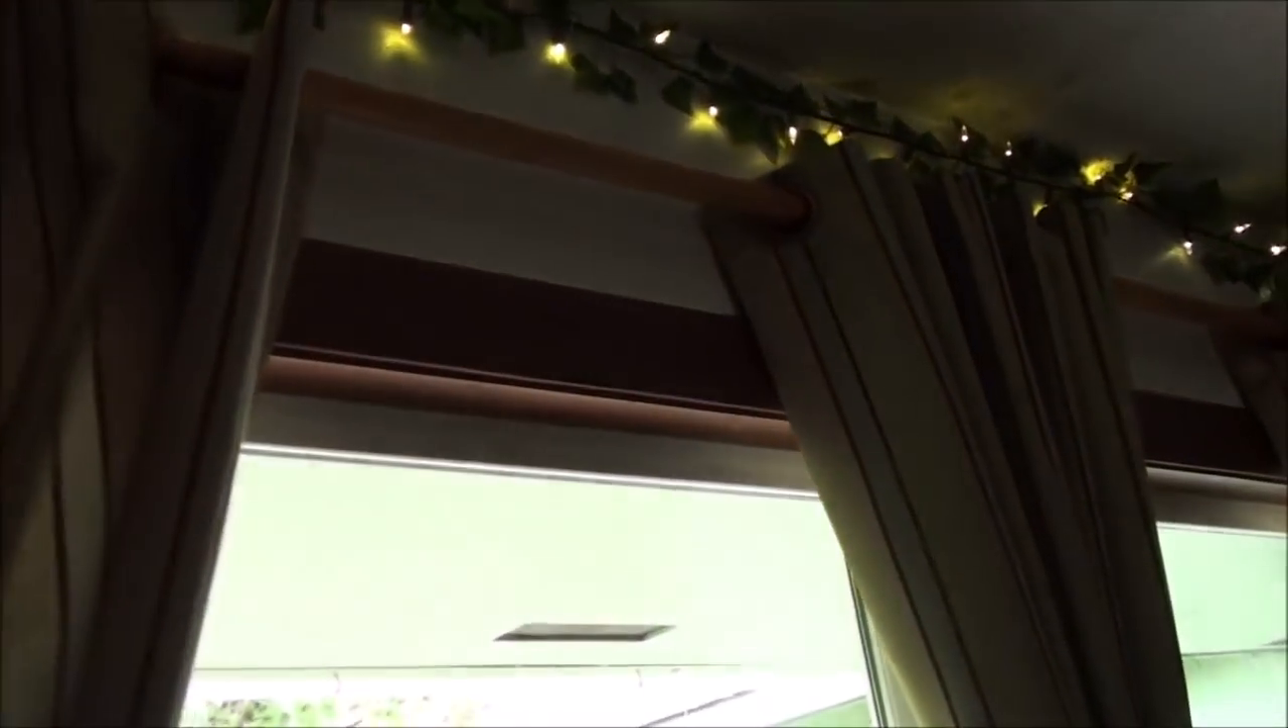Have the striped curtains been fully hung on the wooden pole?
Yes.